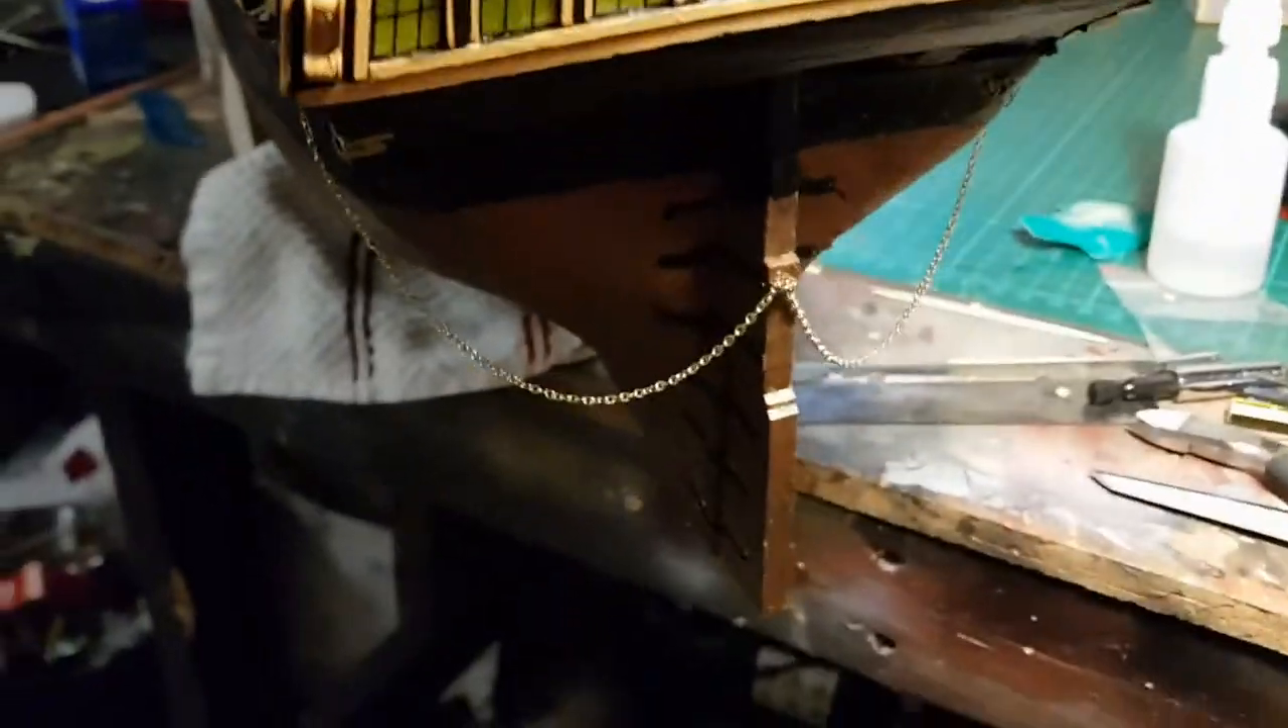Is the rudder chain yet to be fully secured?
No.